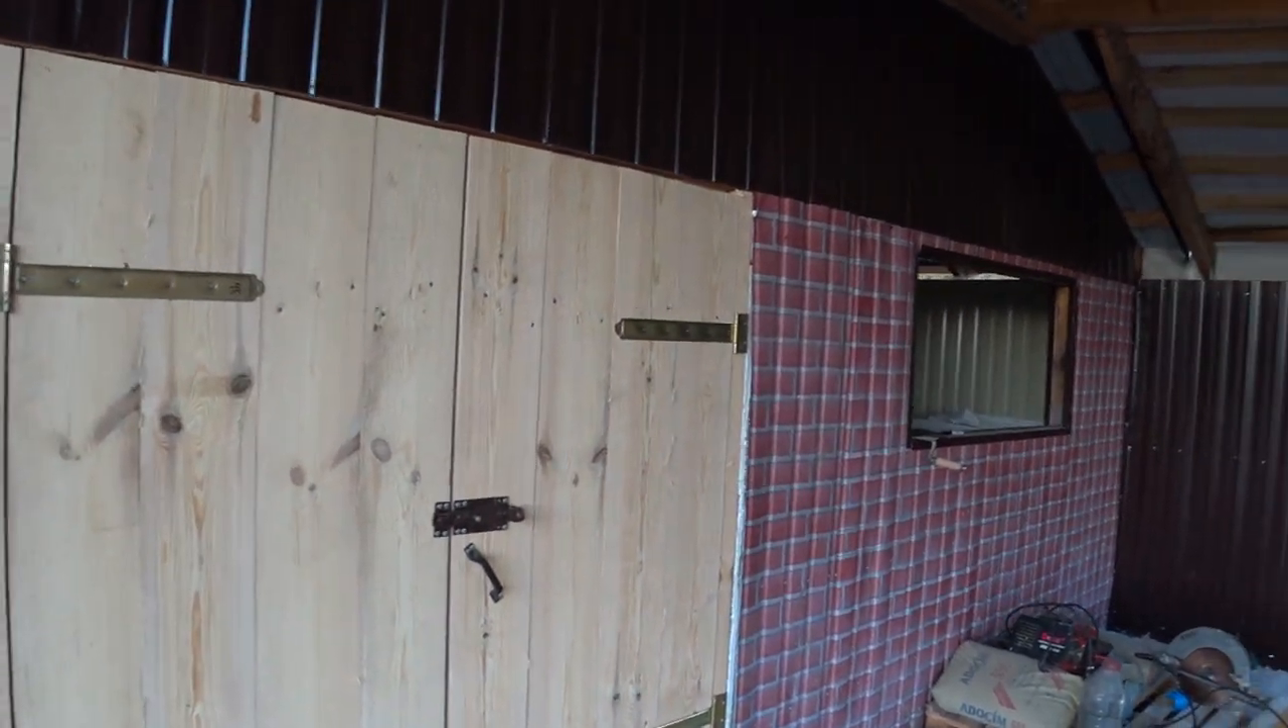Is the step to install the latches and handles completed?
Yes.